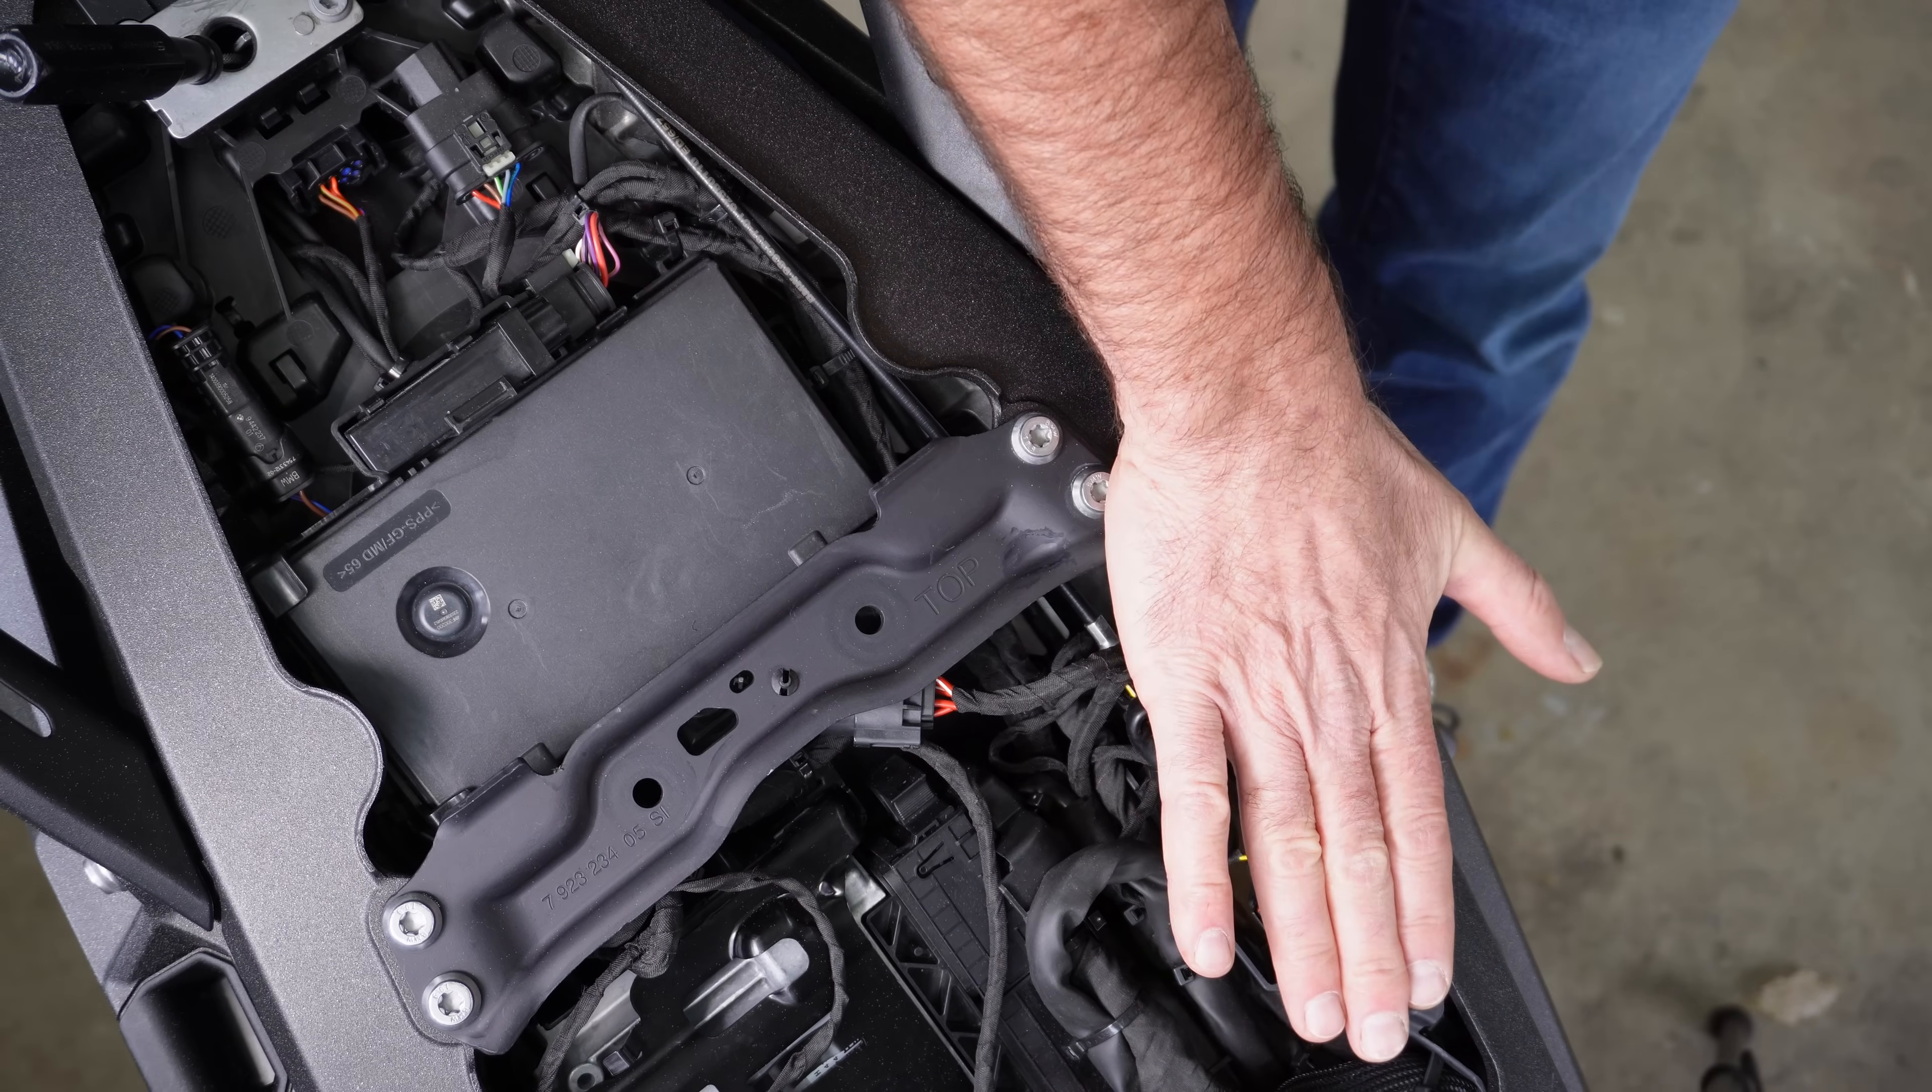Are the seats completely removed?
Yes.